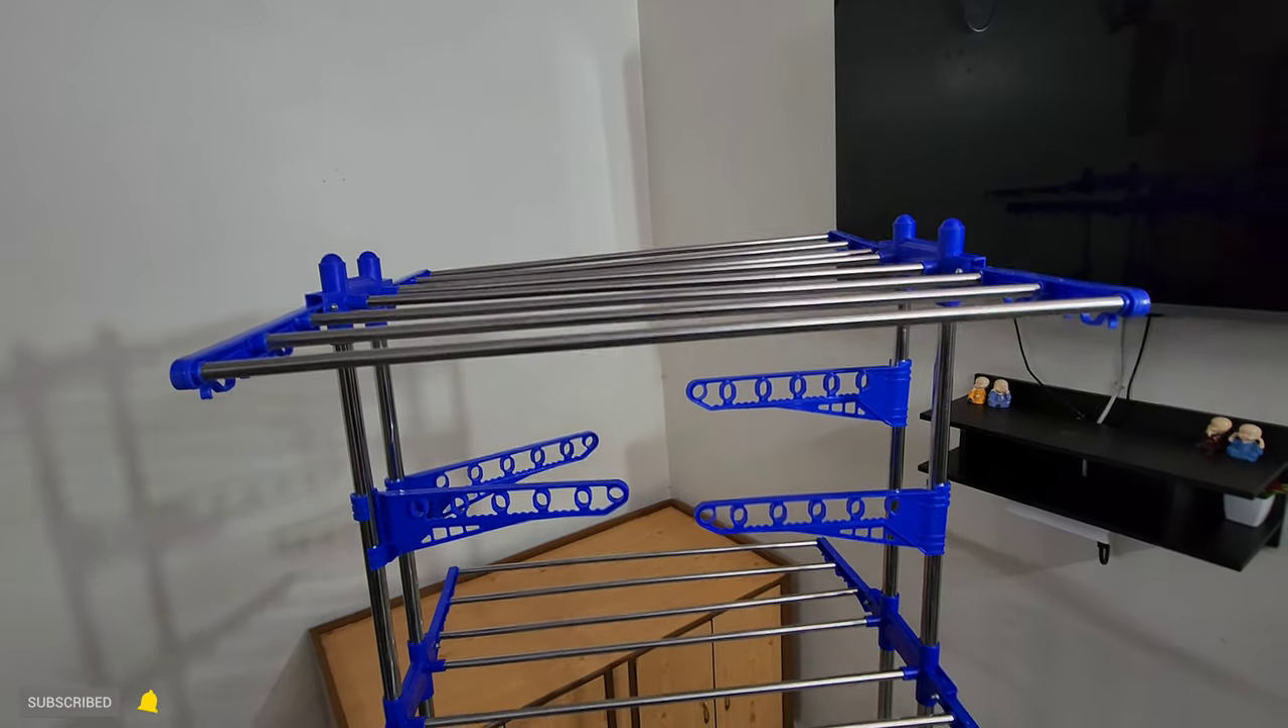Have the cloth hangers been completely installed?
Yes.